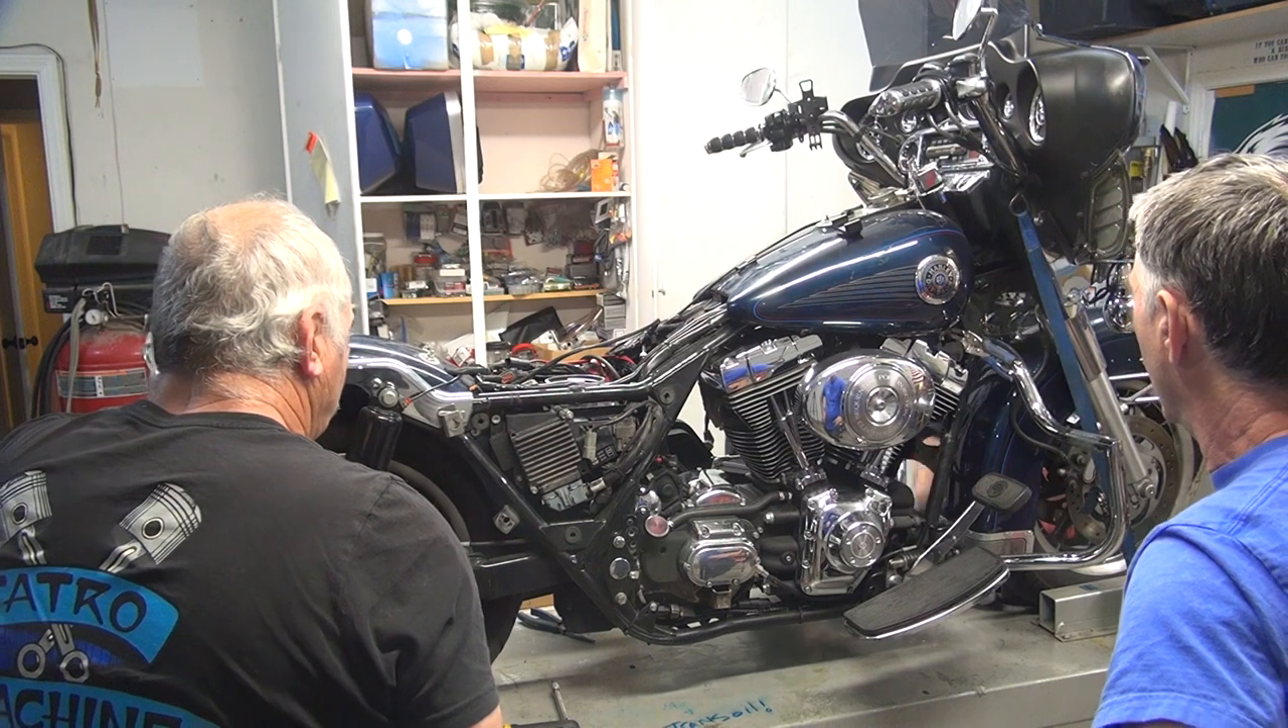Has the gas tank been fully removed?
No.